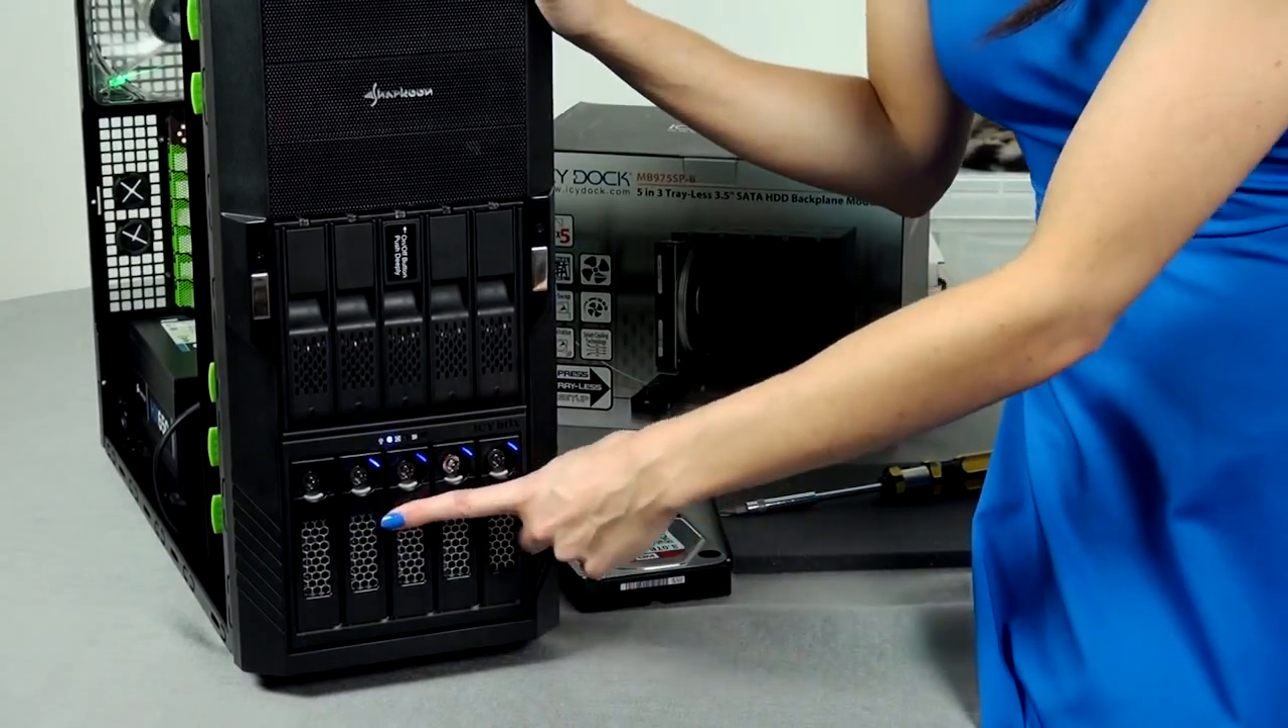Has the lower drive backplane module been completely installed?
Yes.